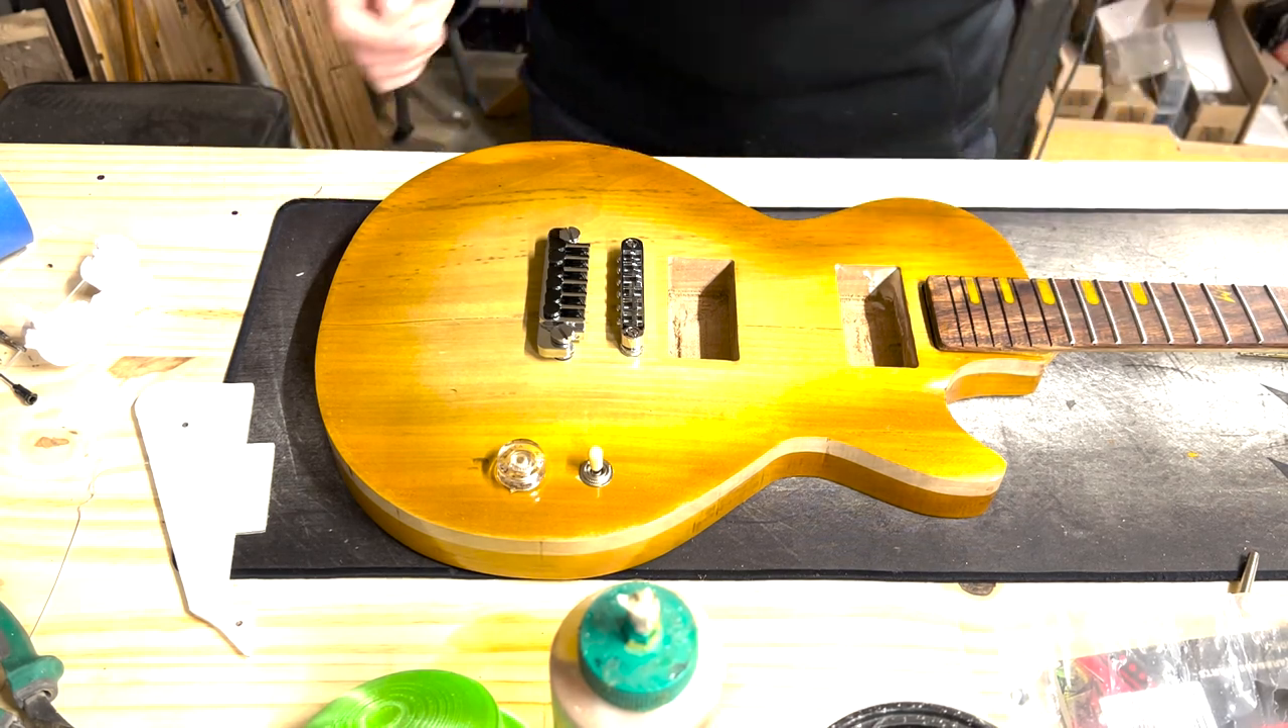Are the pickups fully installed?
No.